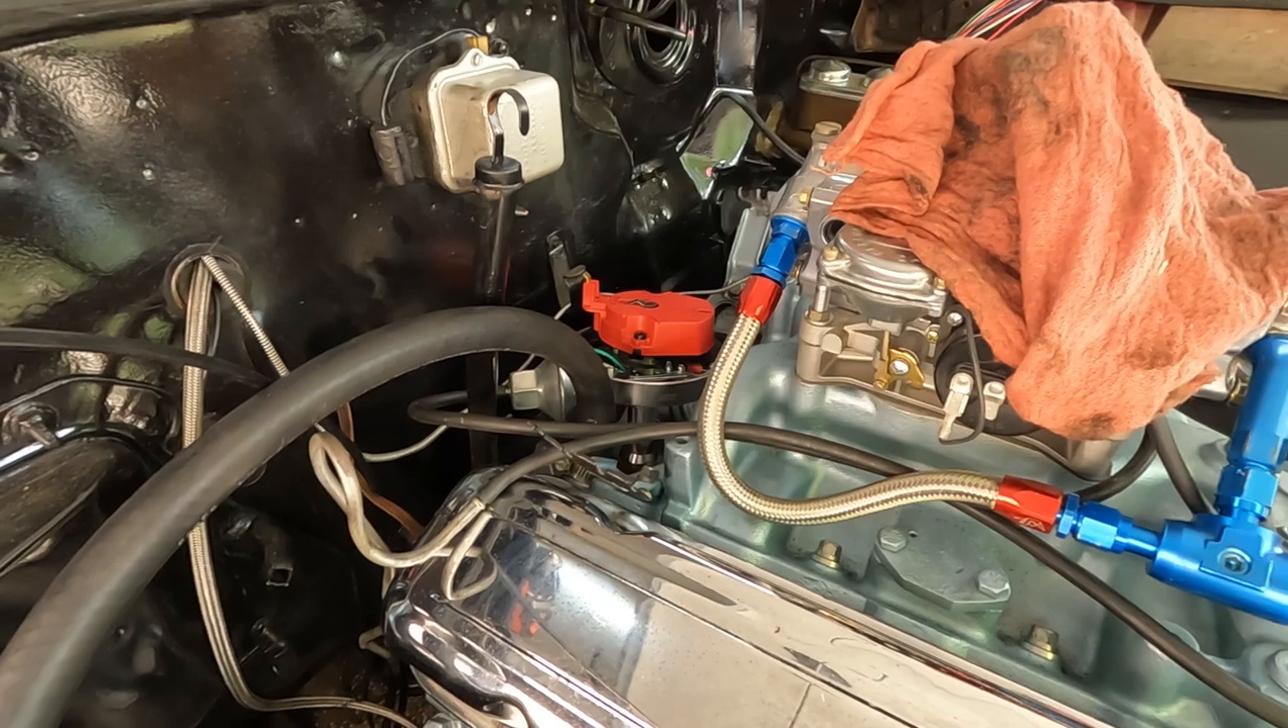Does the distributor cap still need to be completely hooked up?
Yes.